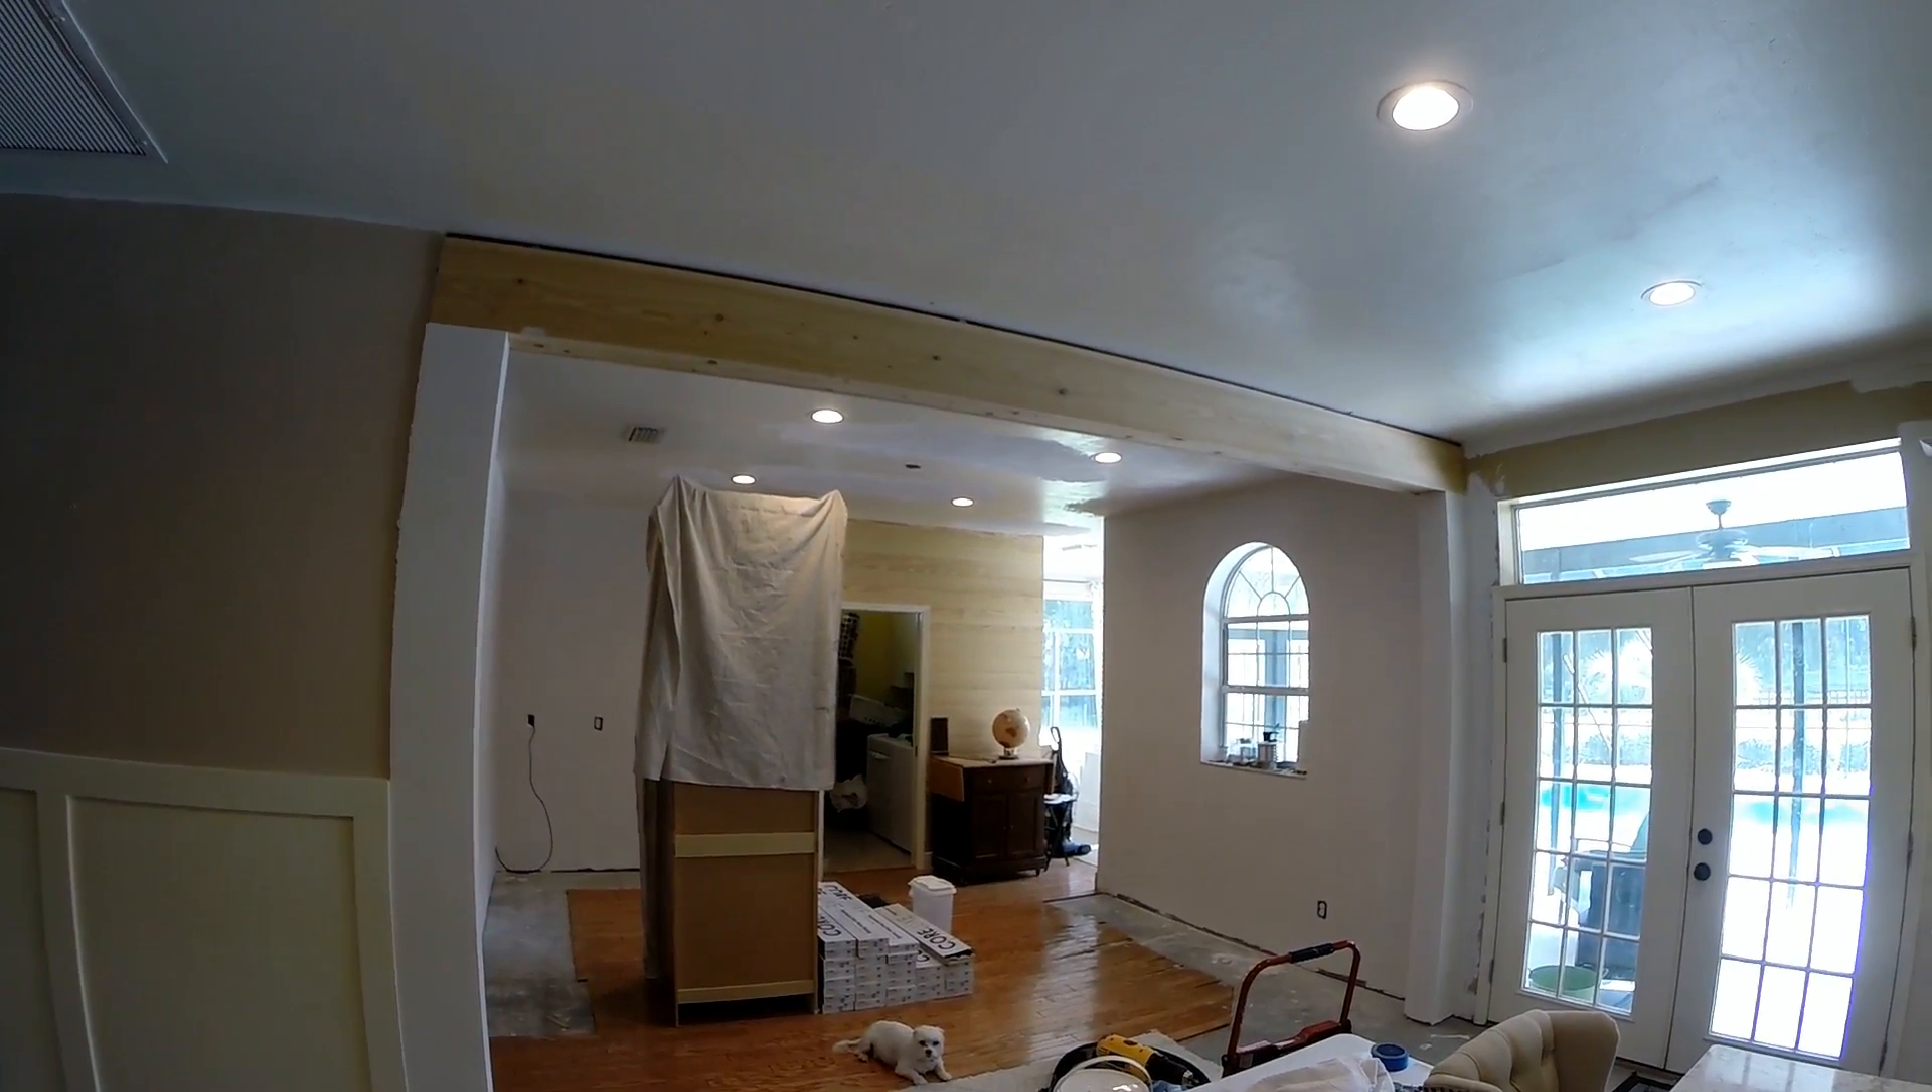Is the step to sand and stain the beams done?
No.